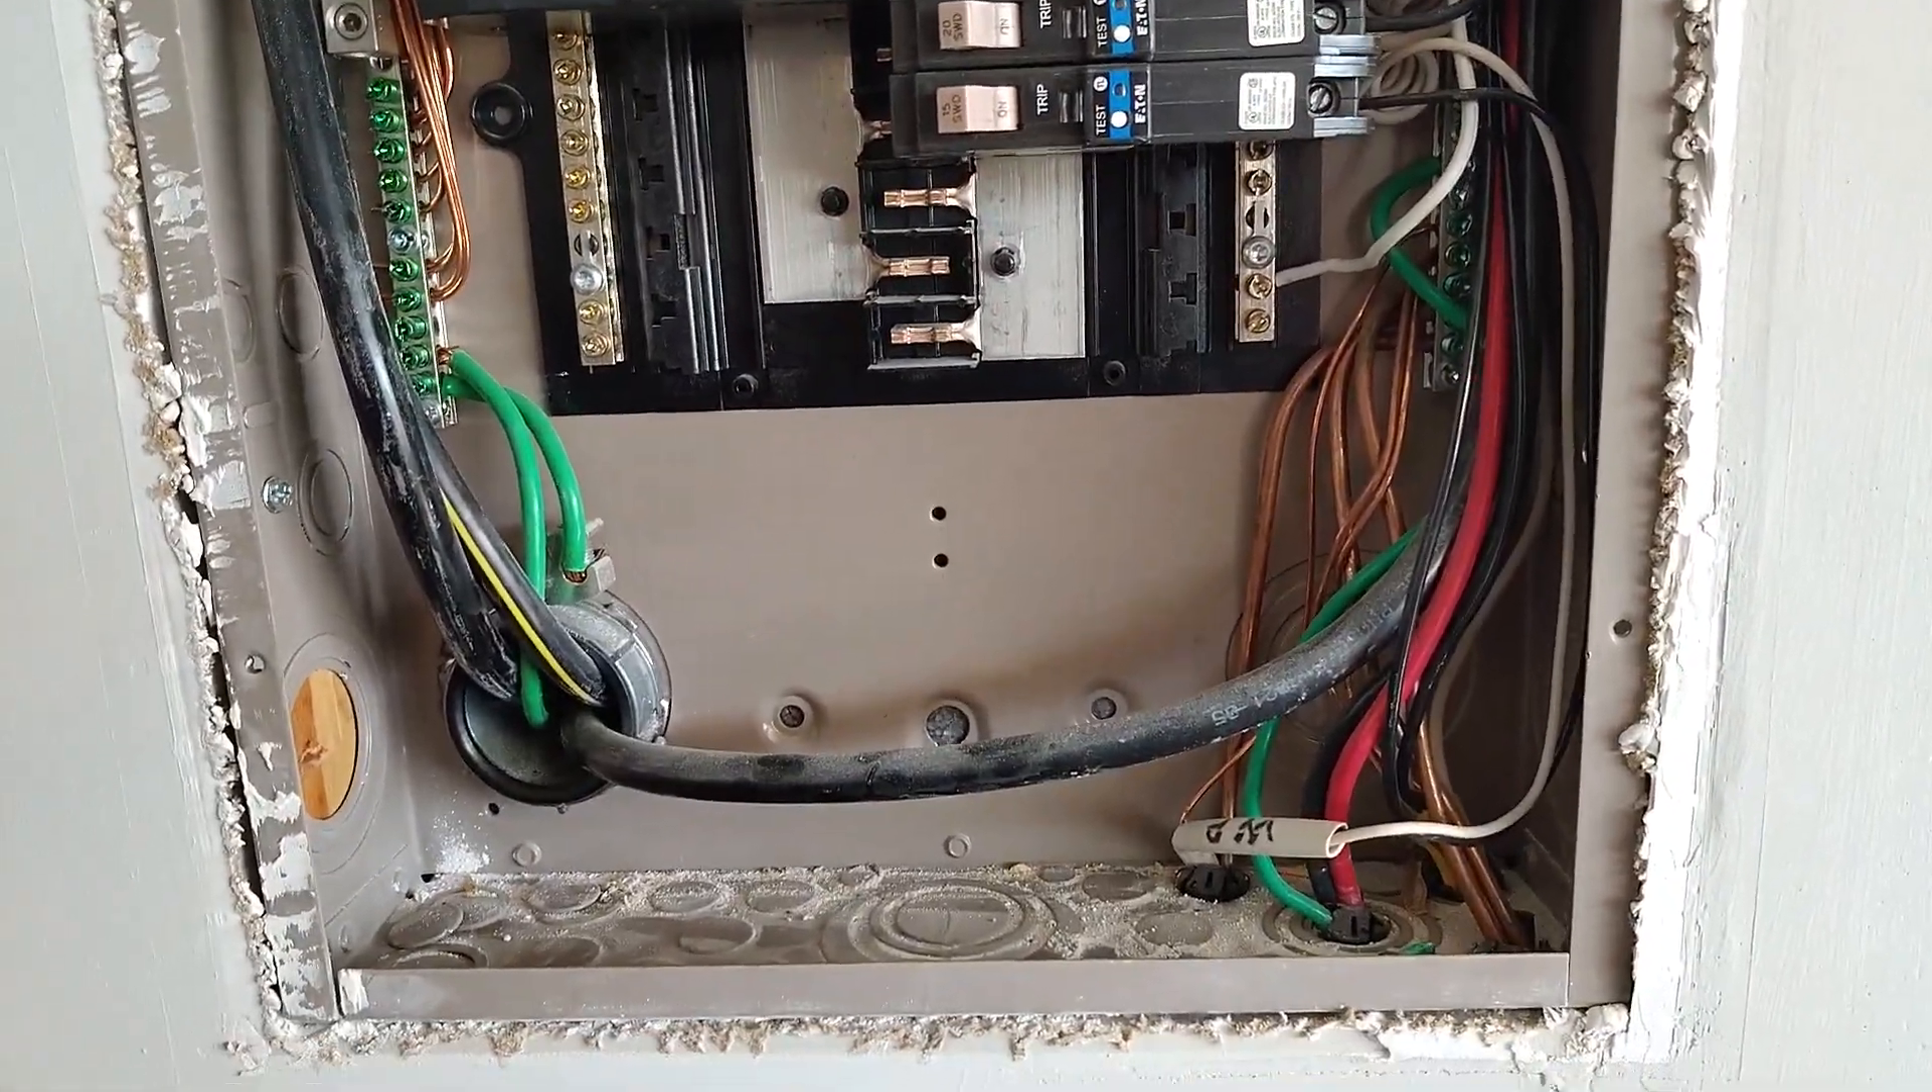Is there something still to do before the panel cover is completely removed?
No.